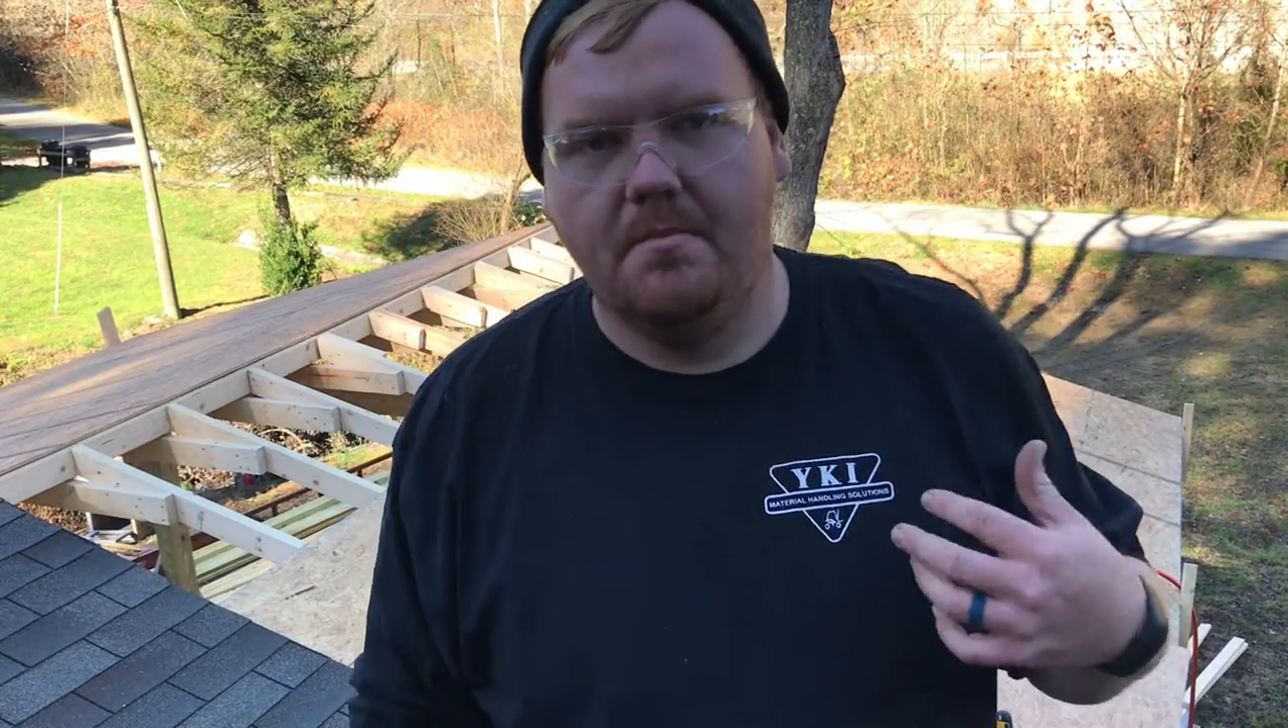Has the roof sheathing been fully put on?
No.